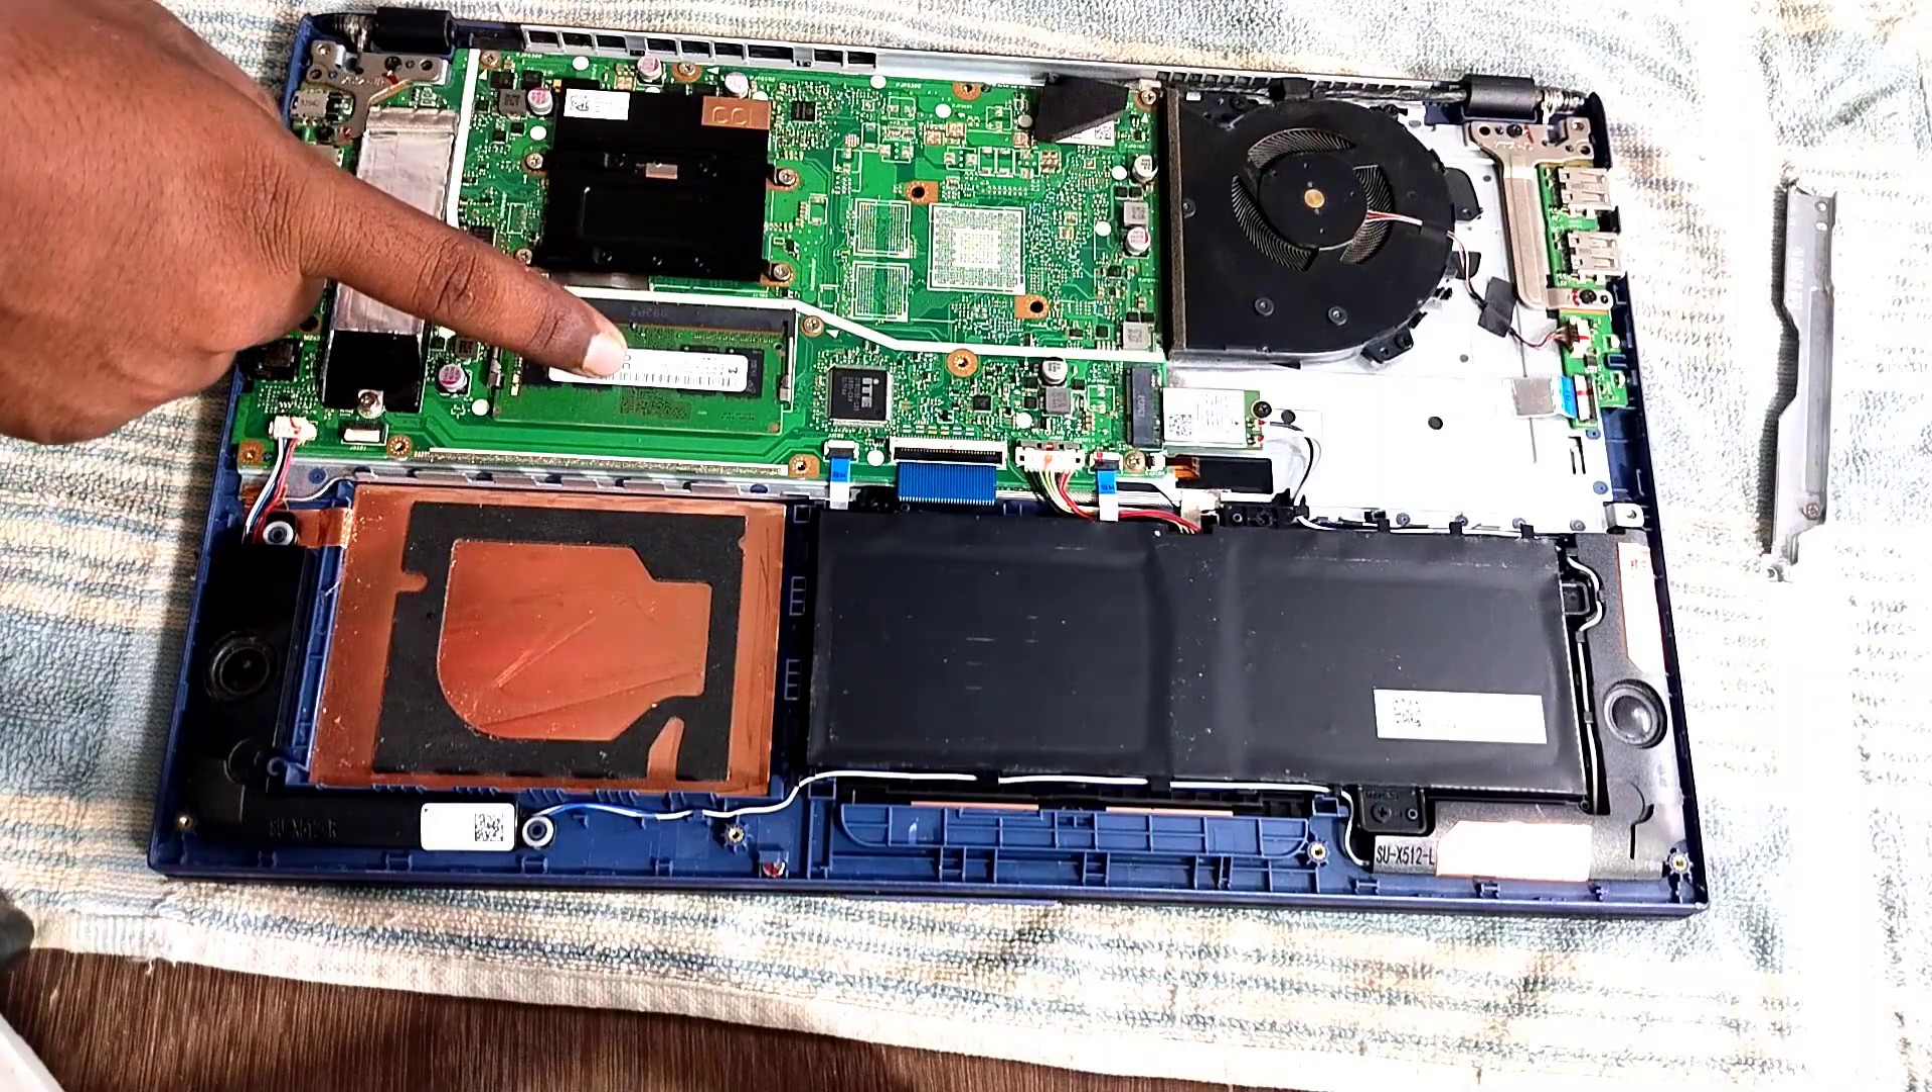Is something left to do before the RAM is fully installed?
No.